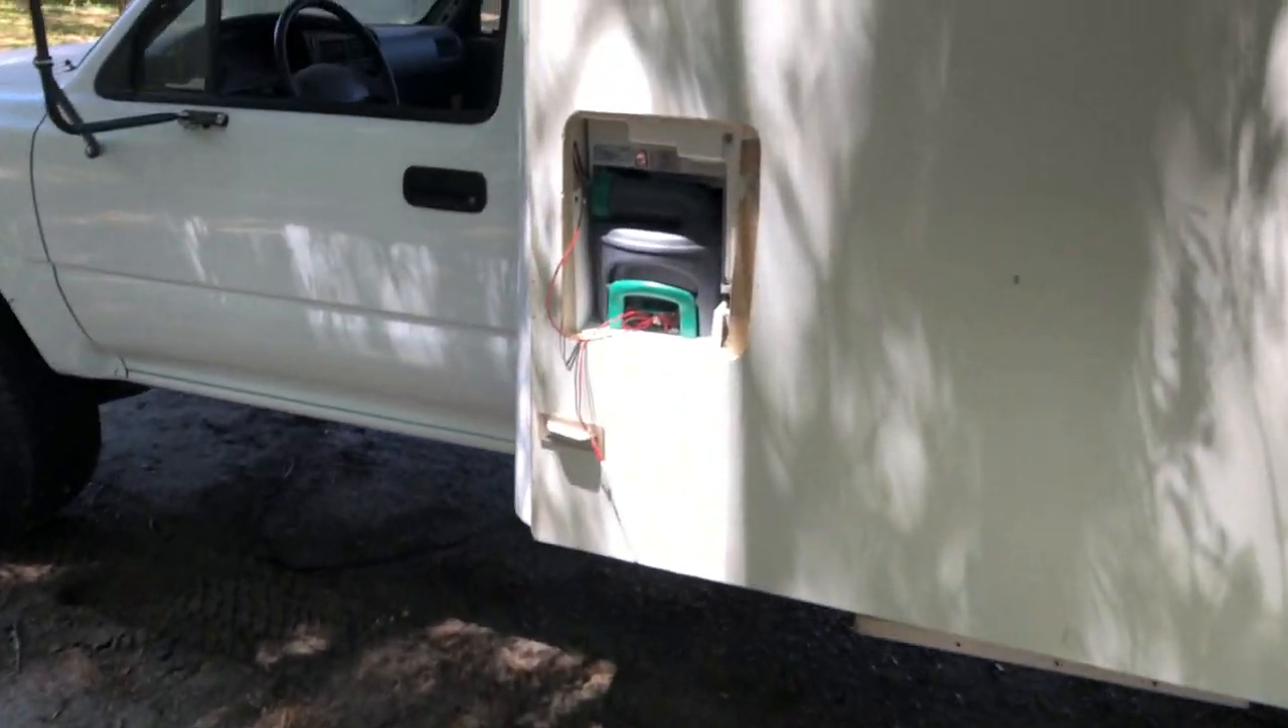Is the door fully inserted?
No.